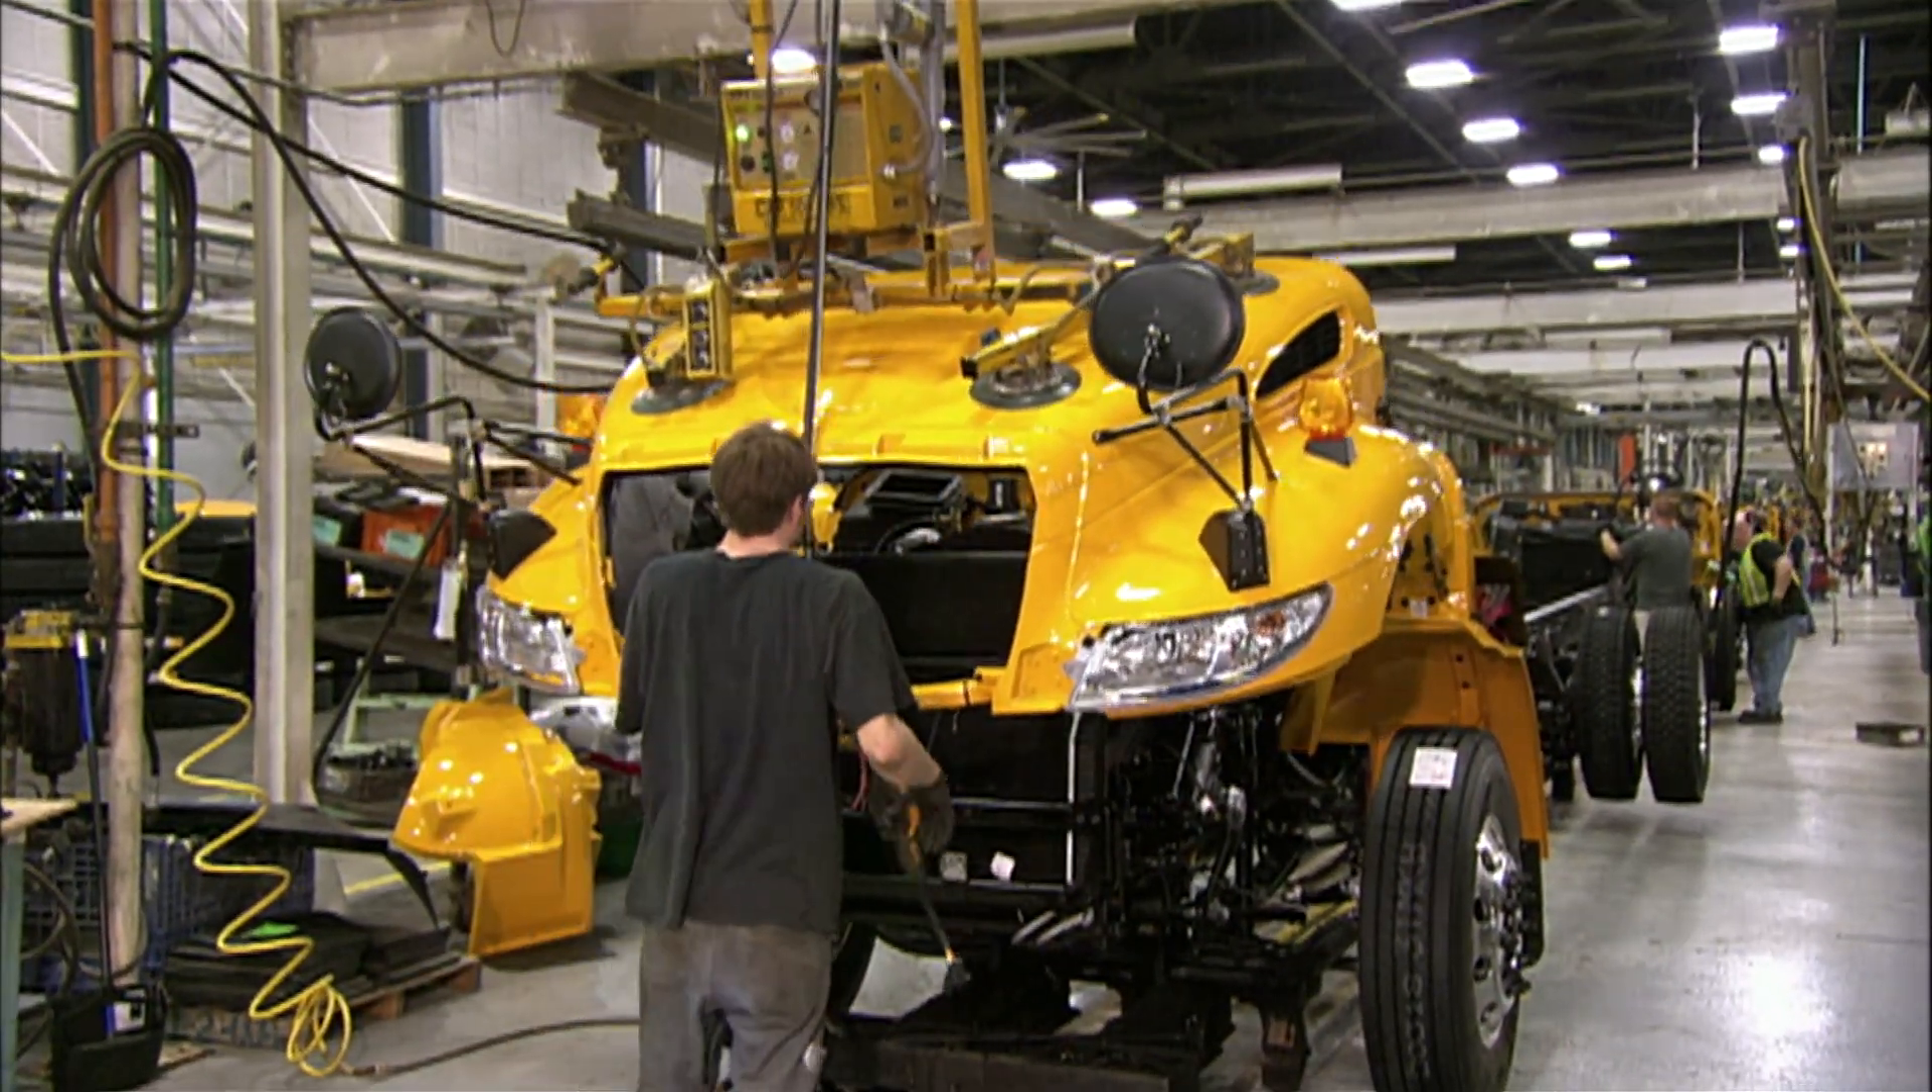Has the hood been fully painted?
Yes.